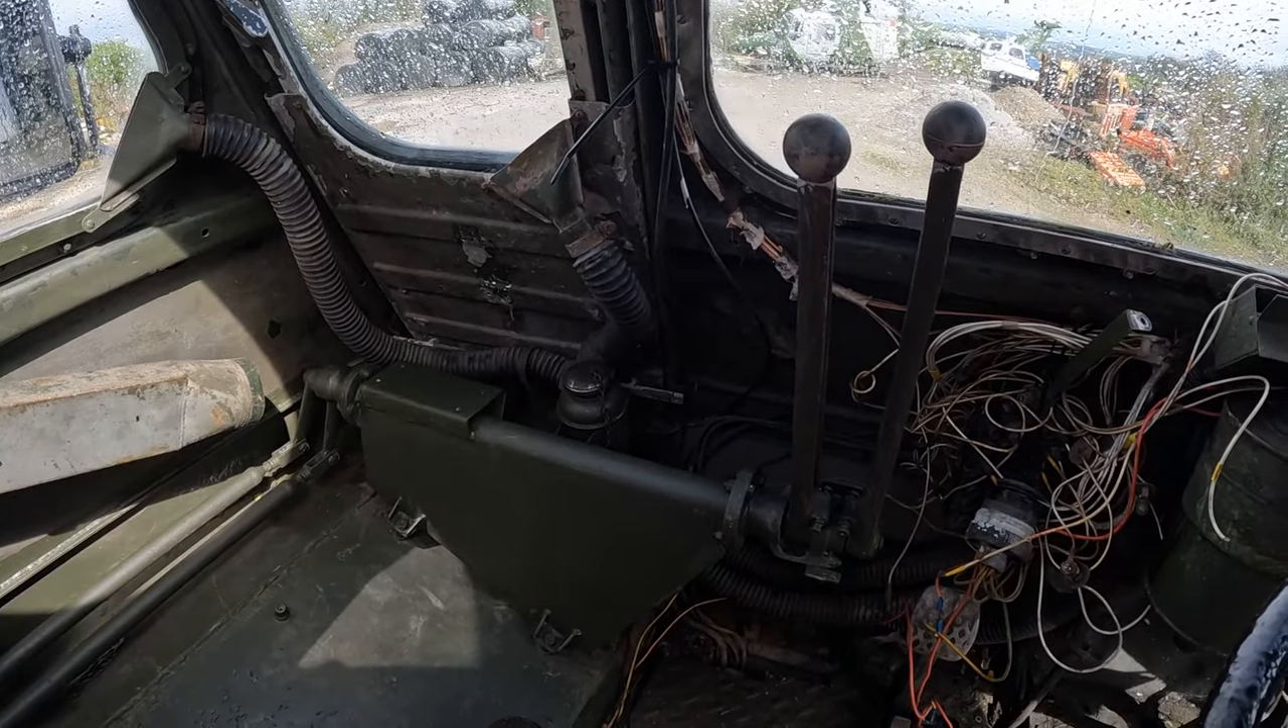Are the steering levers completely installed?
Yes.